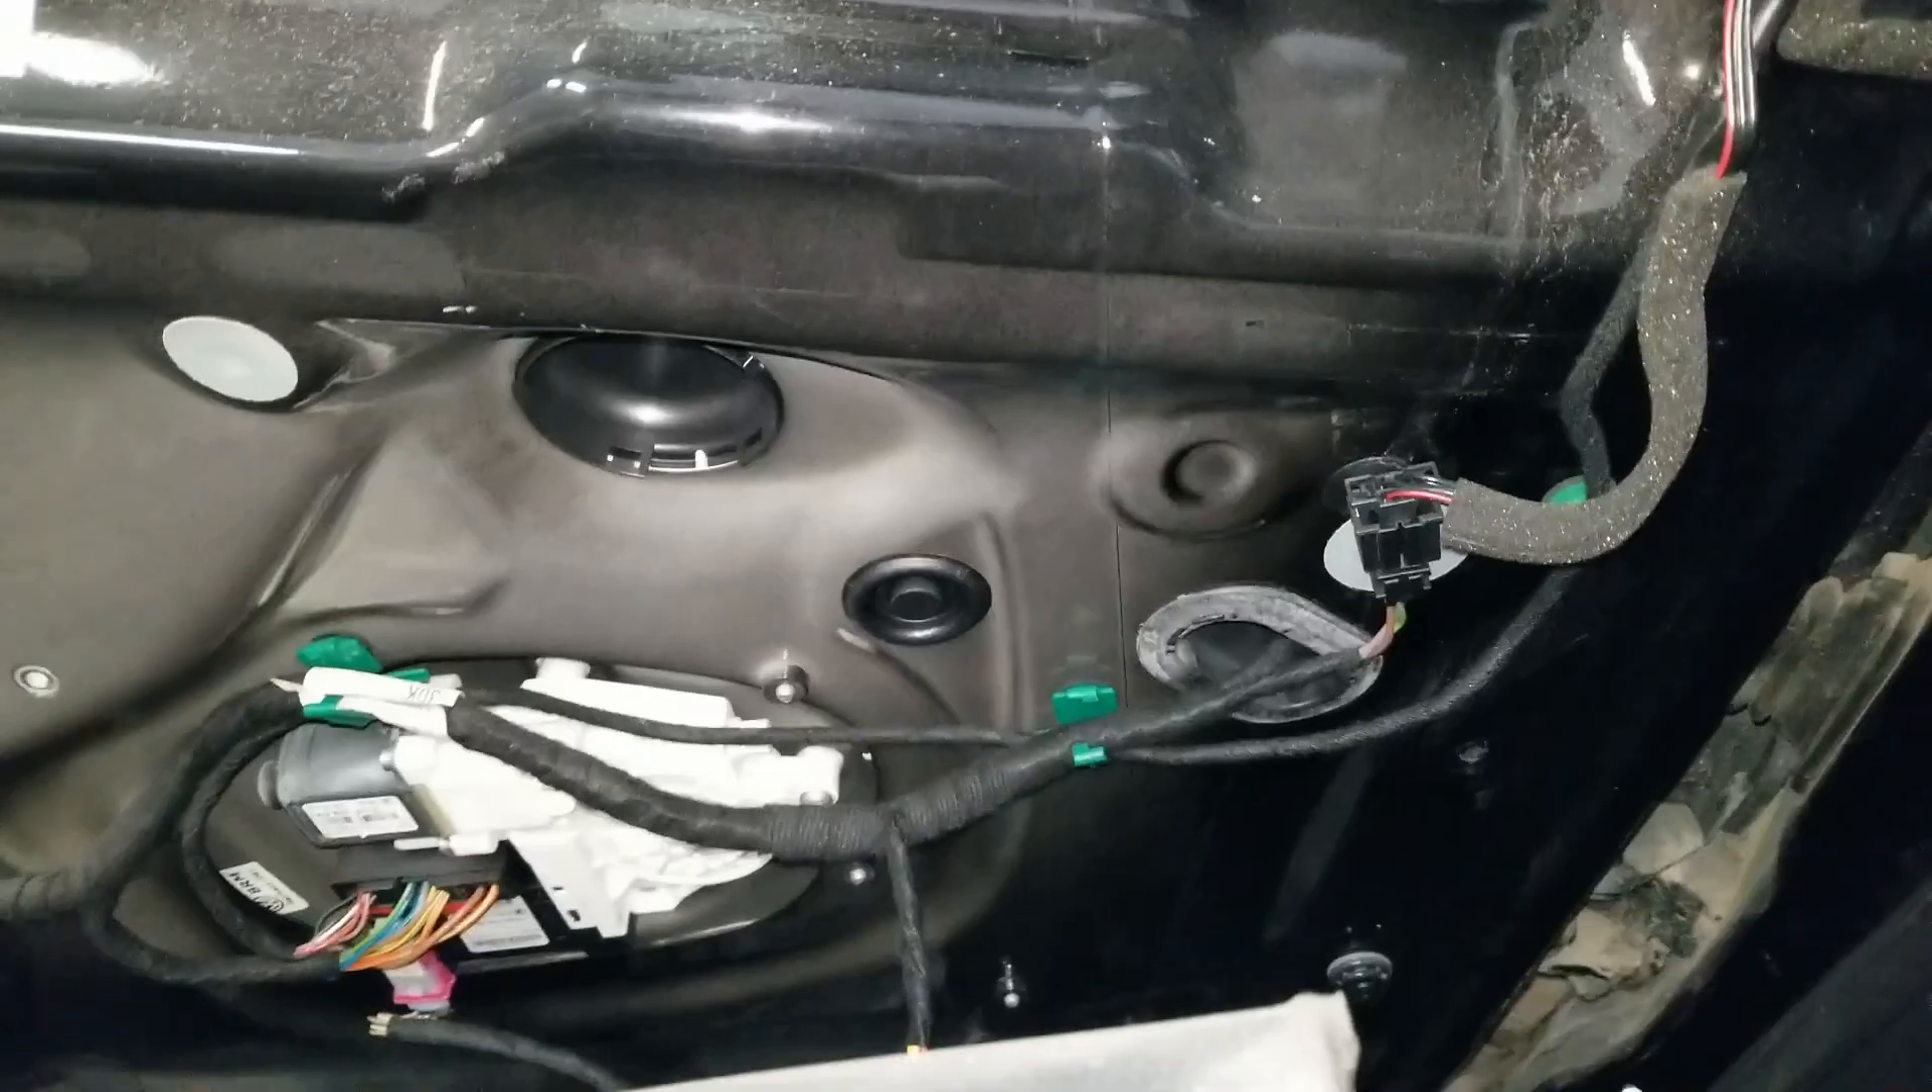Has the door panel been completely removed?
Yes.